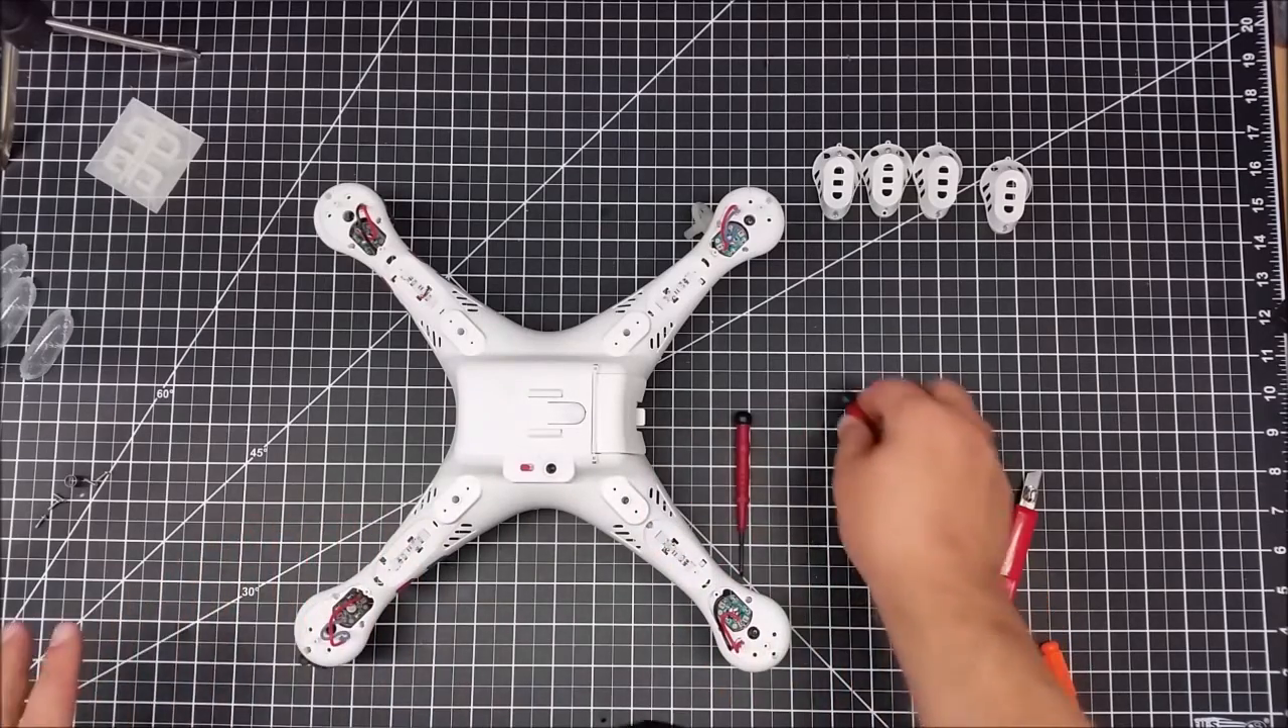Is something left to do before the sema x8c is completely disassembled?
Yes.